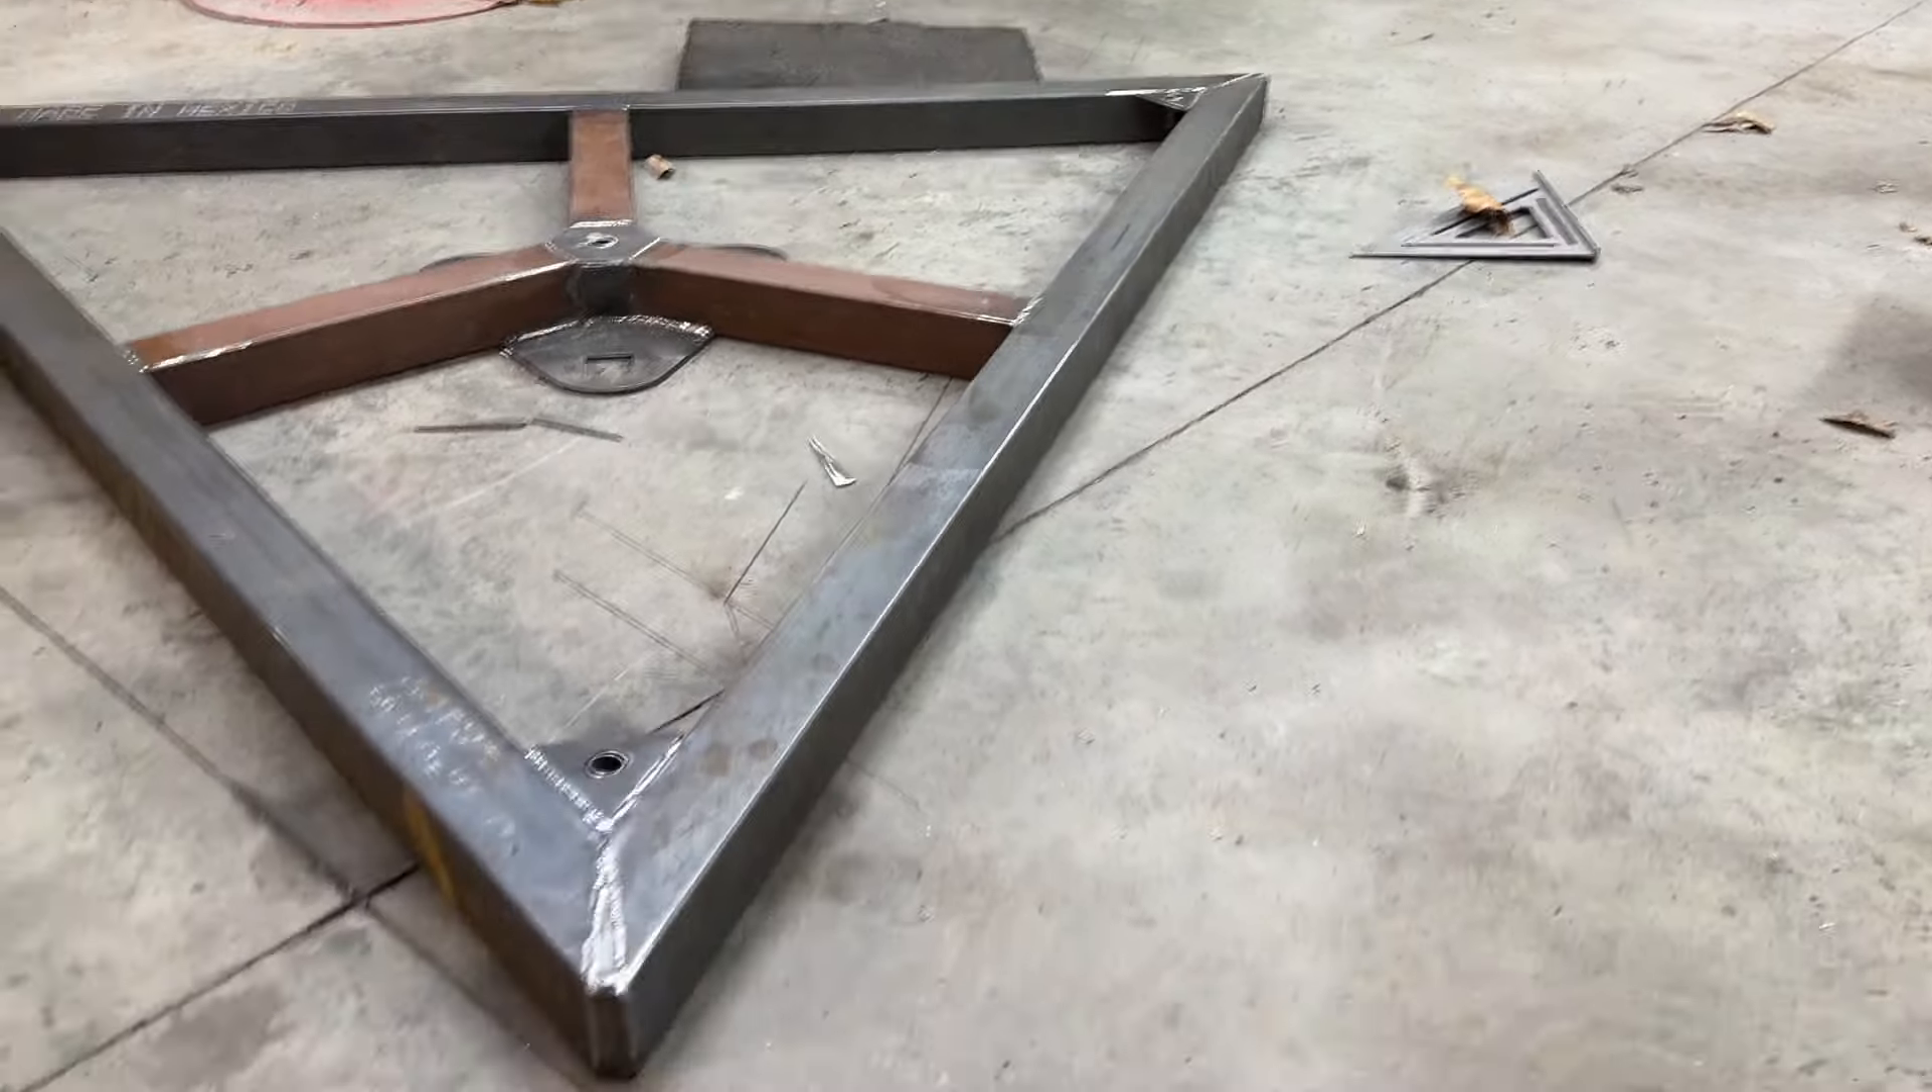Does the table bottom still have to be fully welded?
No.